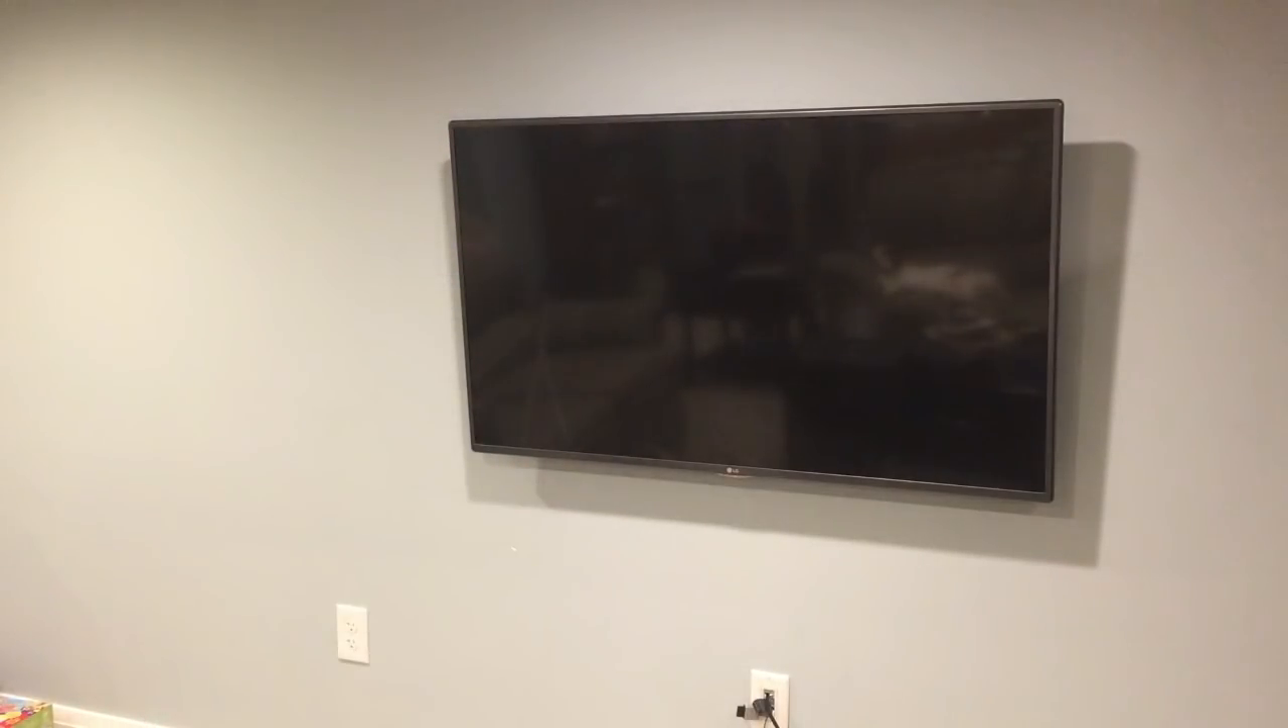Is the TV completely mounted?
Yes.